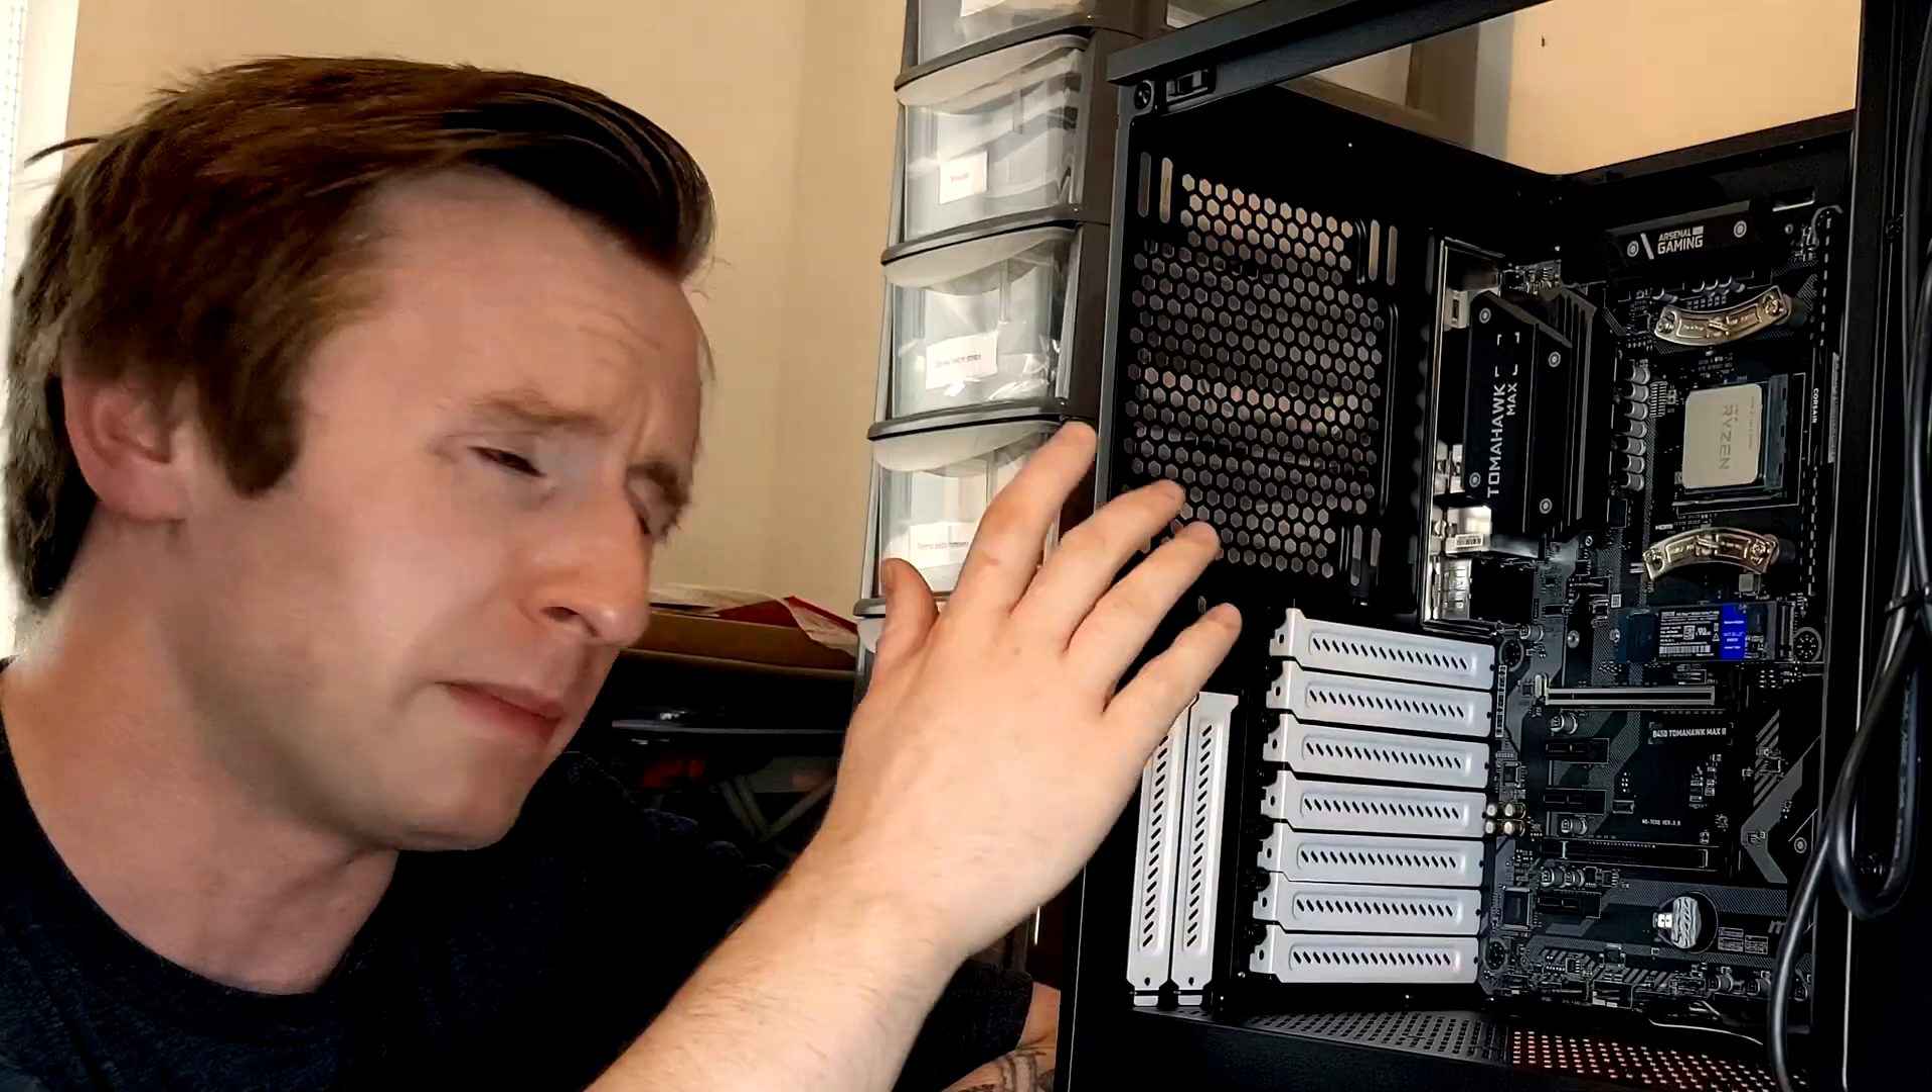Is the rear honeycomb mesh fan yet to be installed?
Yes.